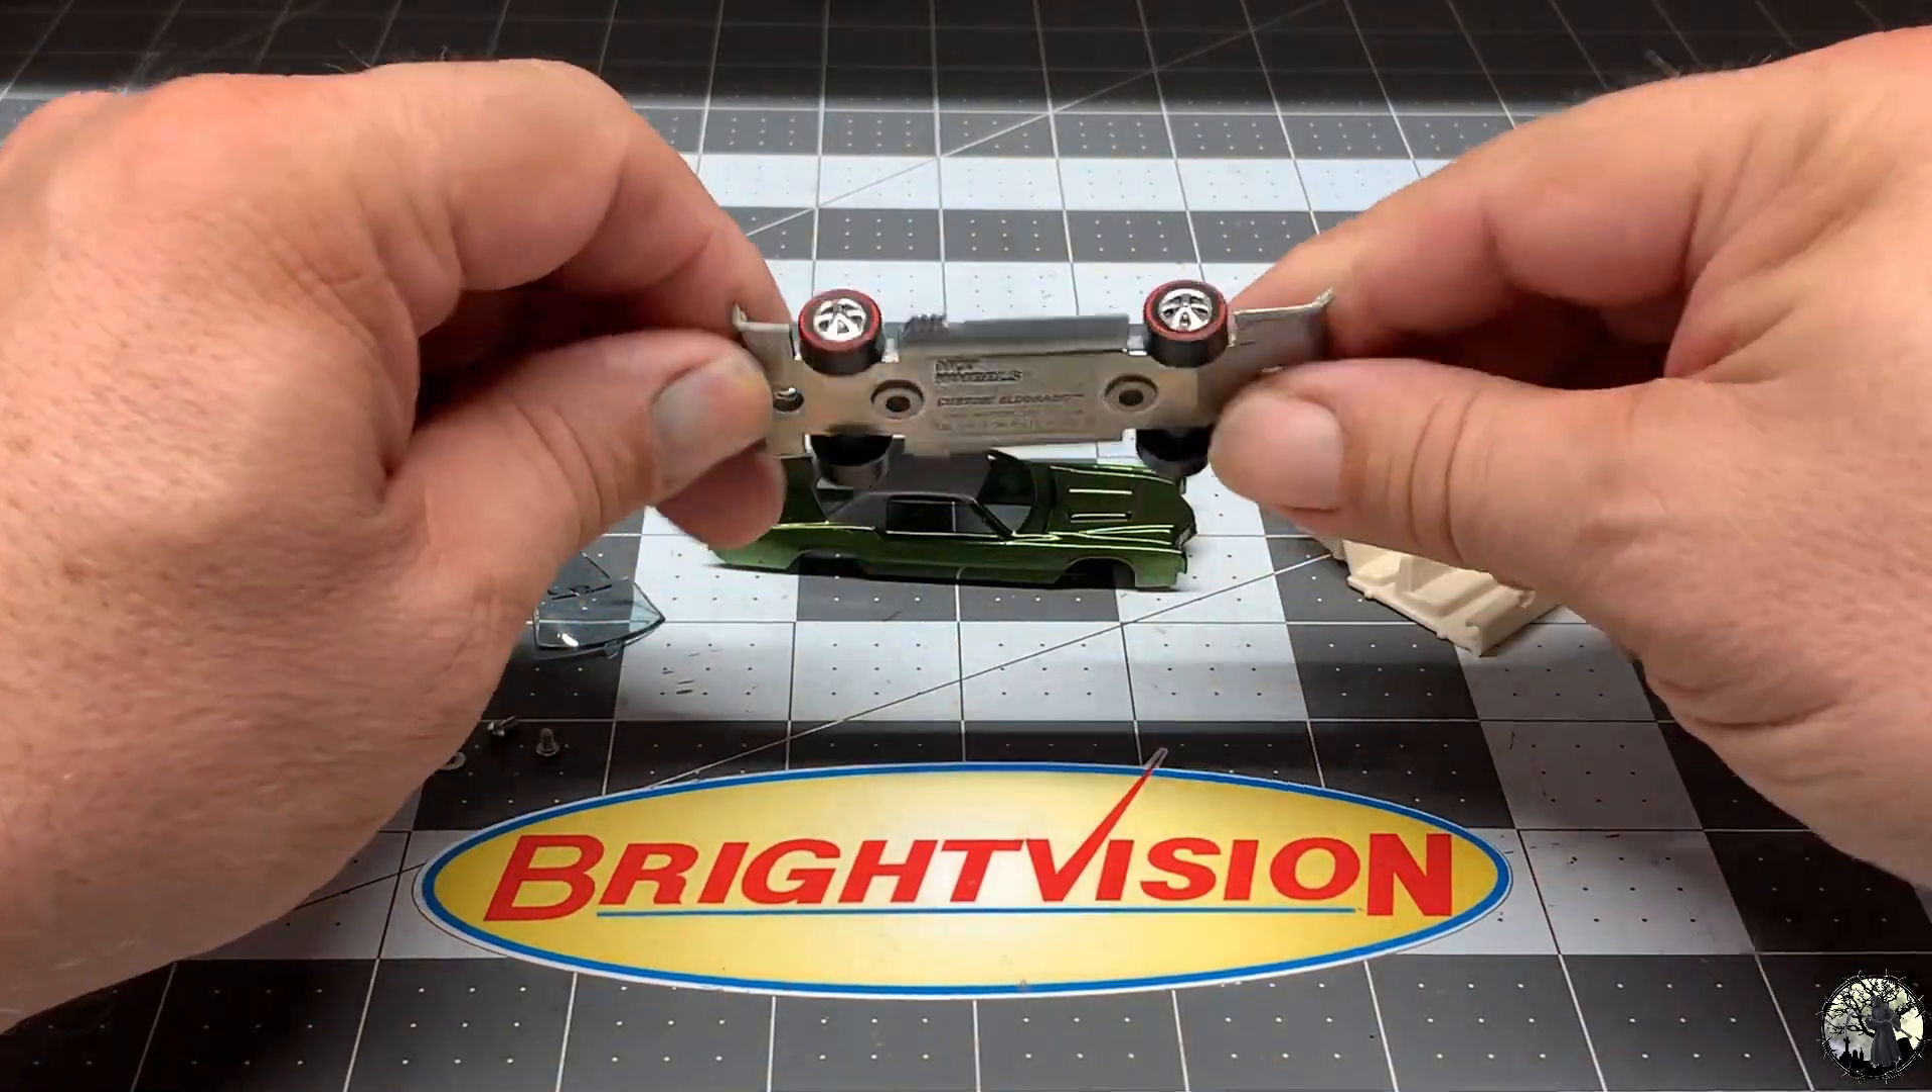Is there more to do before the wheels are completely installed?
No.